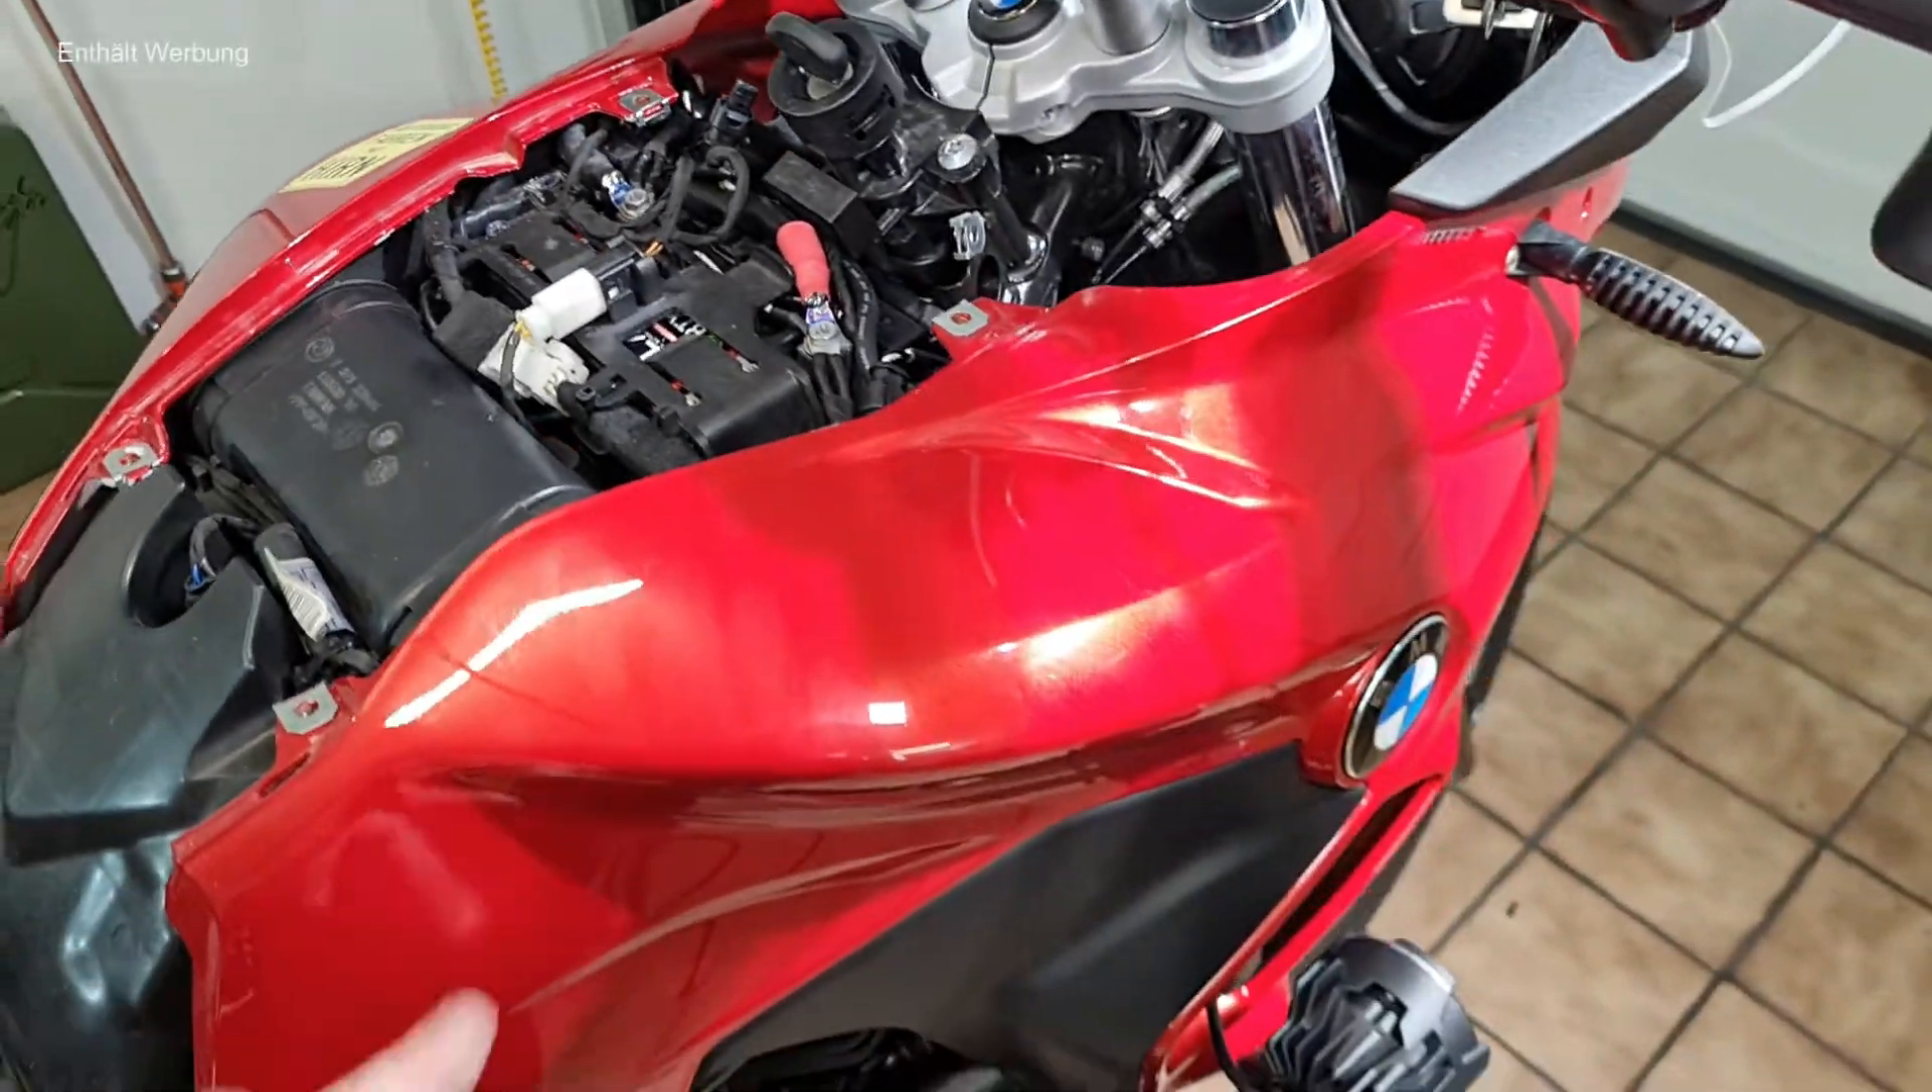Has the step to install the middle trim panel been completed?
No.